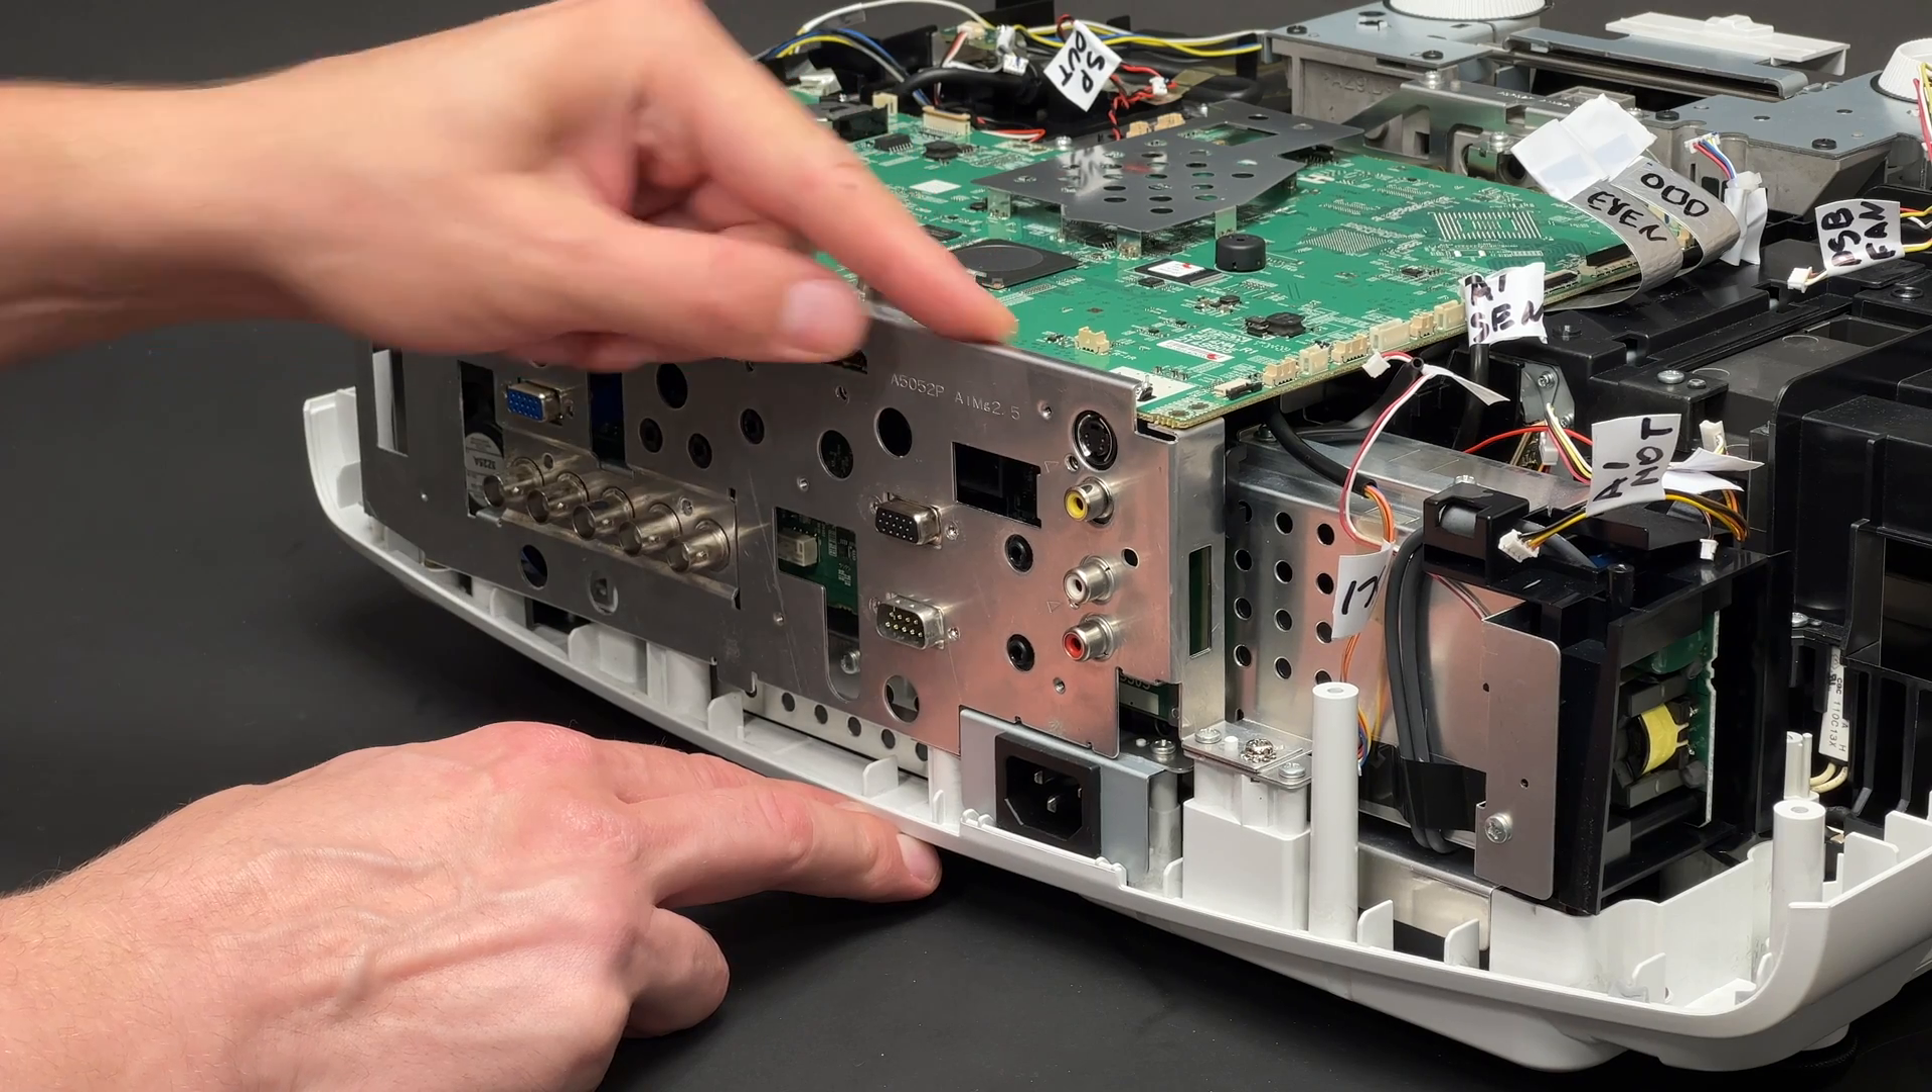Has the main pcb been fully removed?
No.